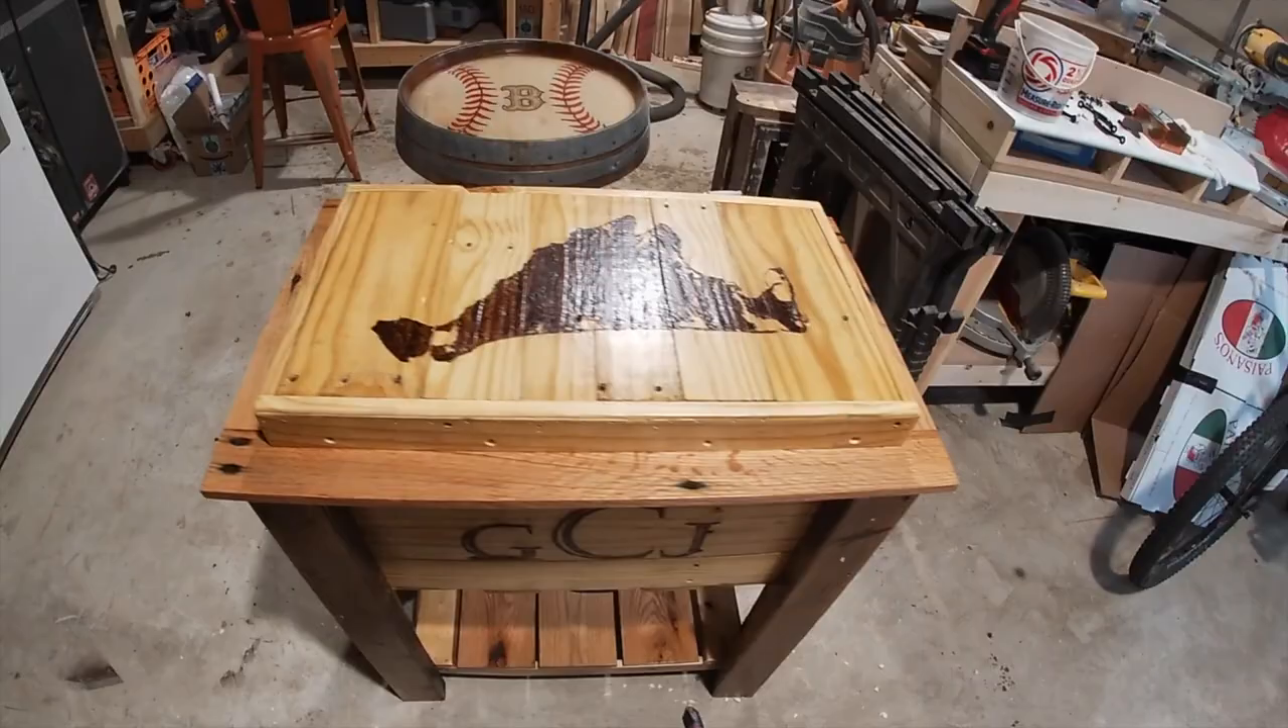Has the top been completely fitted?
Yes.